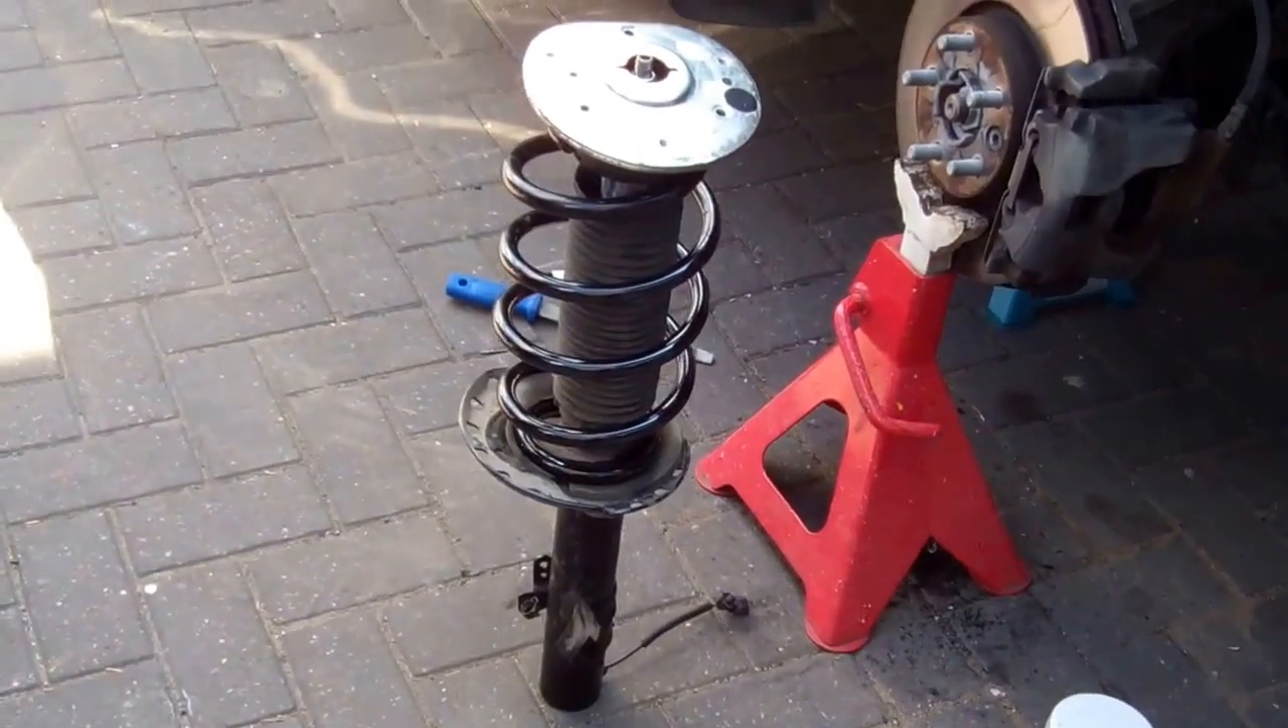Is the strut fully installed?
No.